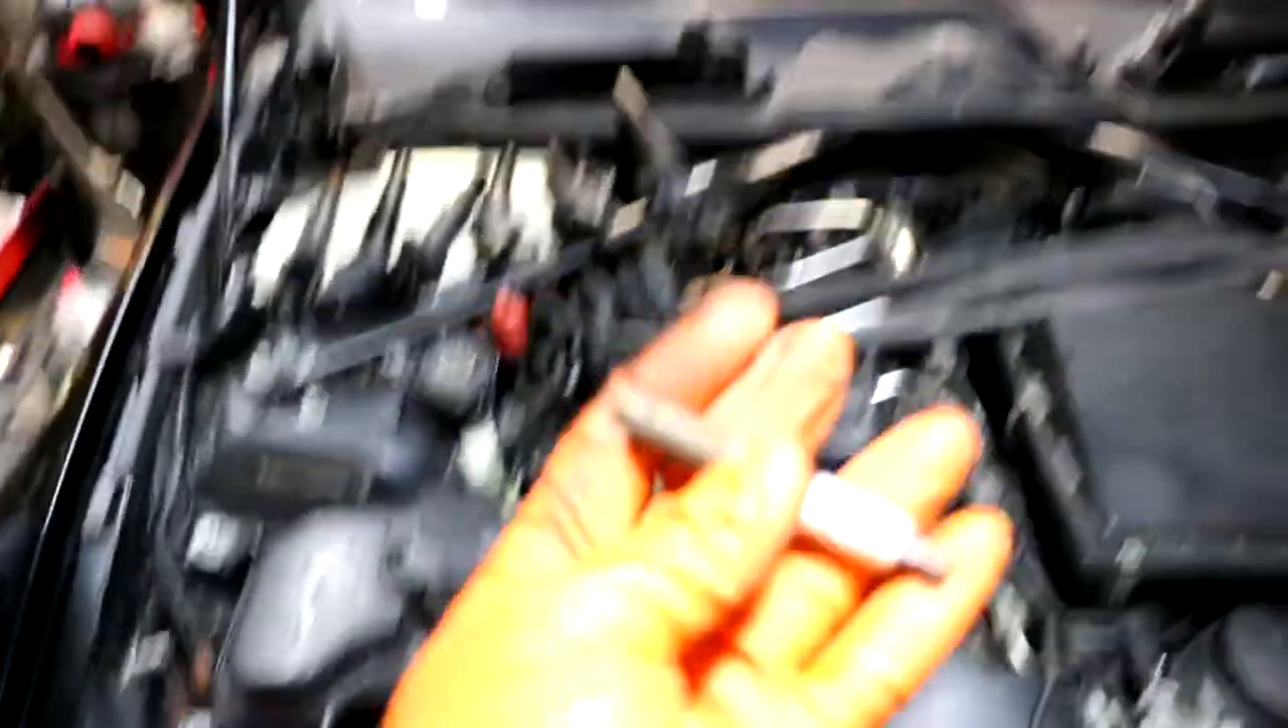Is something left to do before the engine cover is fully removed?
No.